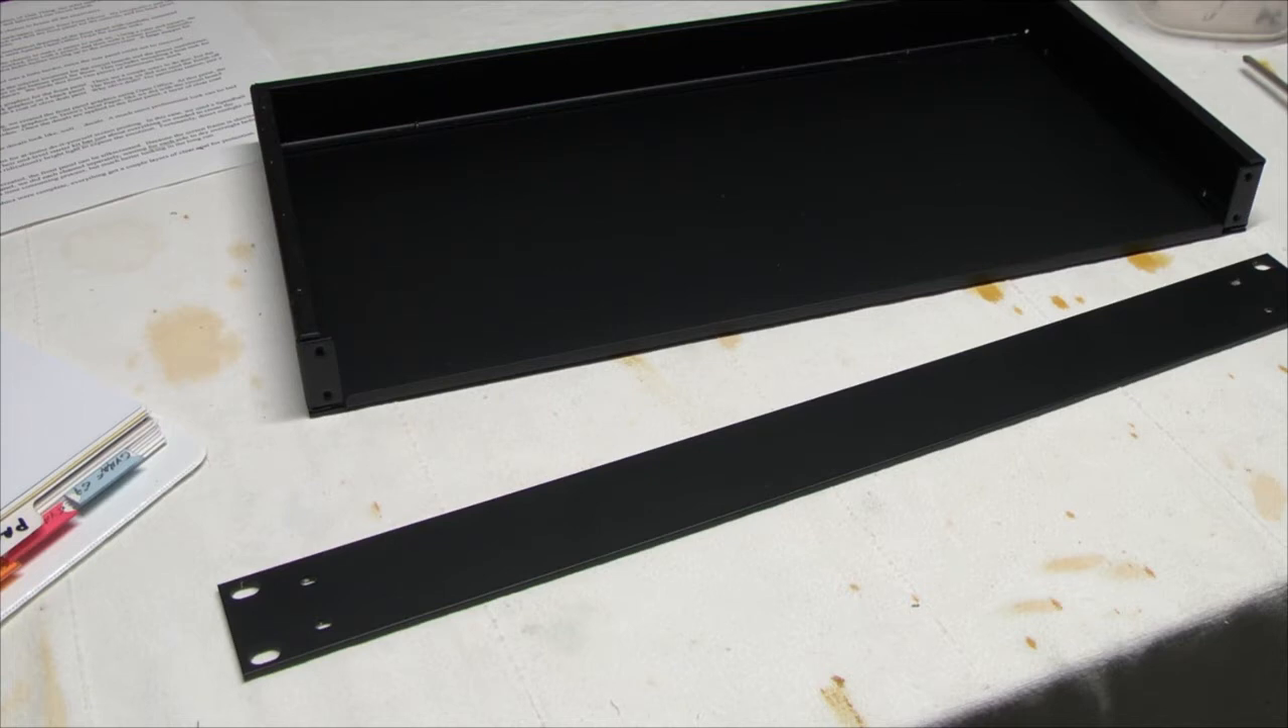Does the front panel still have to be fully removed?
No.